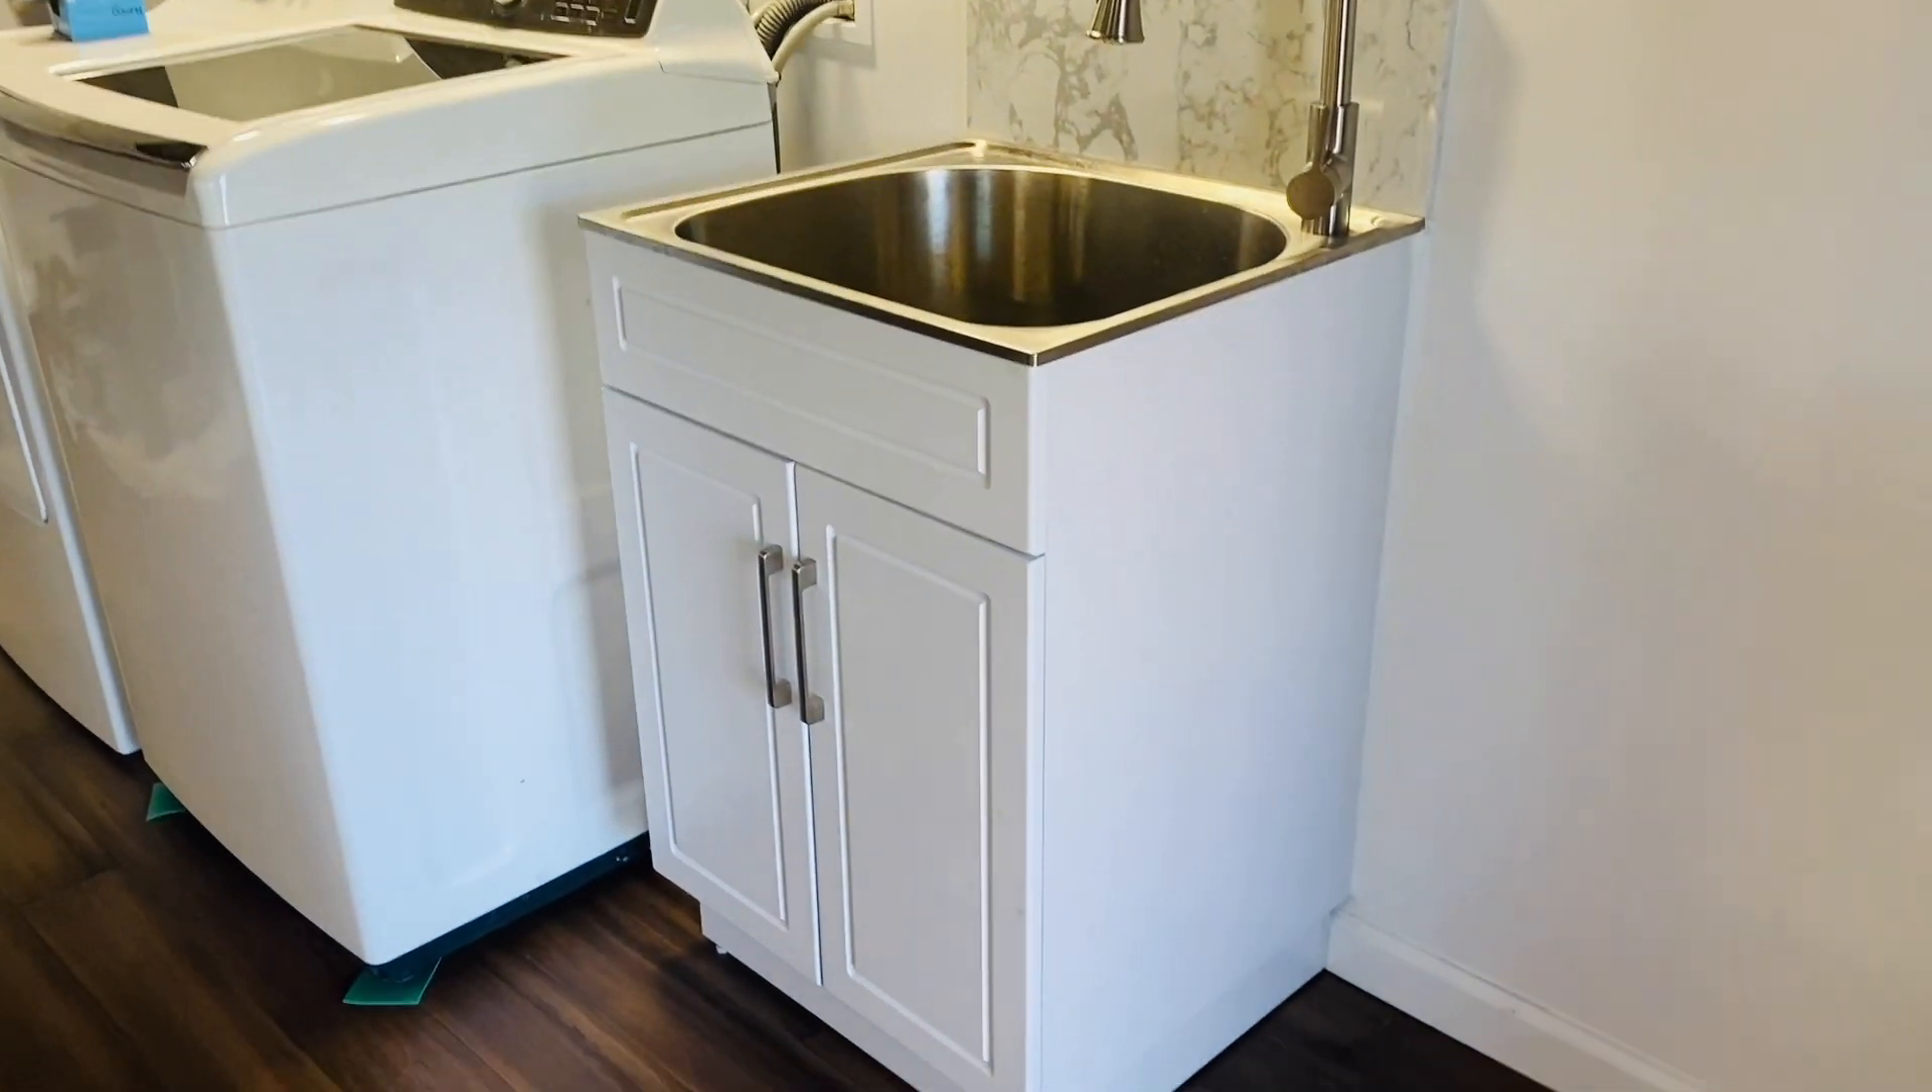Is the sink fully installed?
Yes.